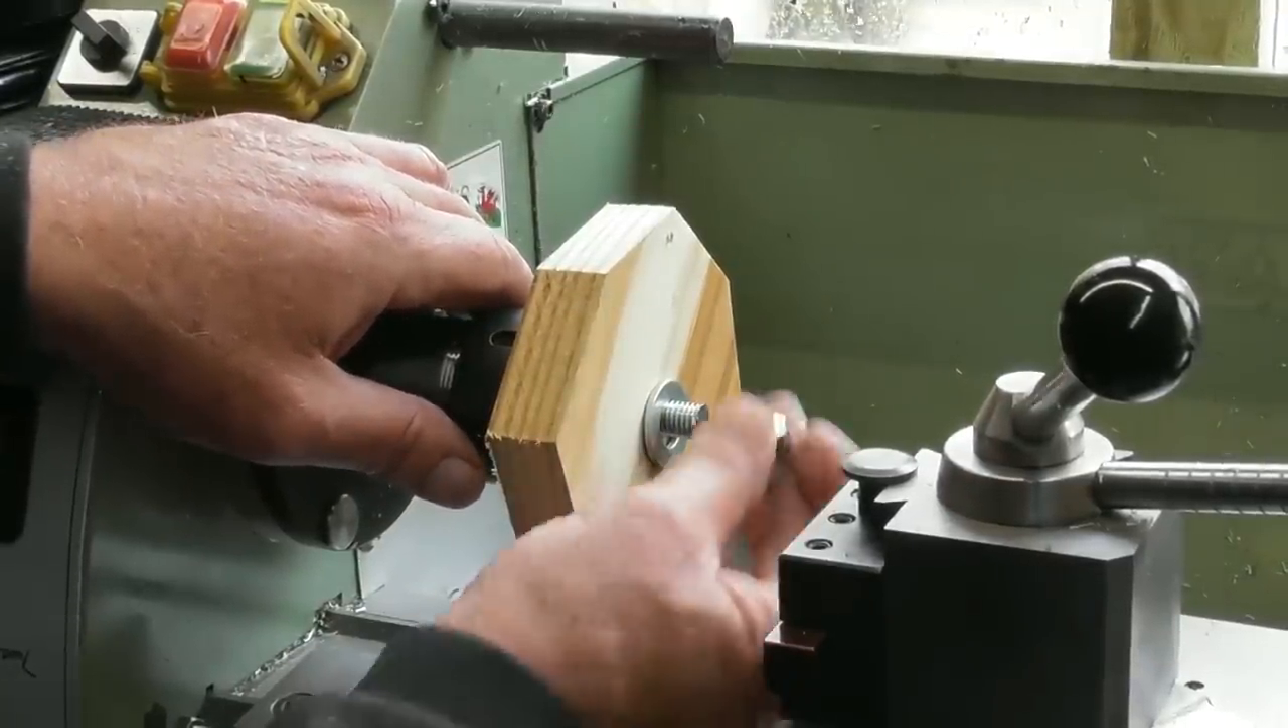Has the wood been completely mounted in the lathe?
No.